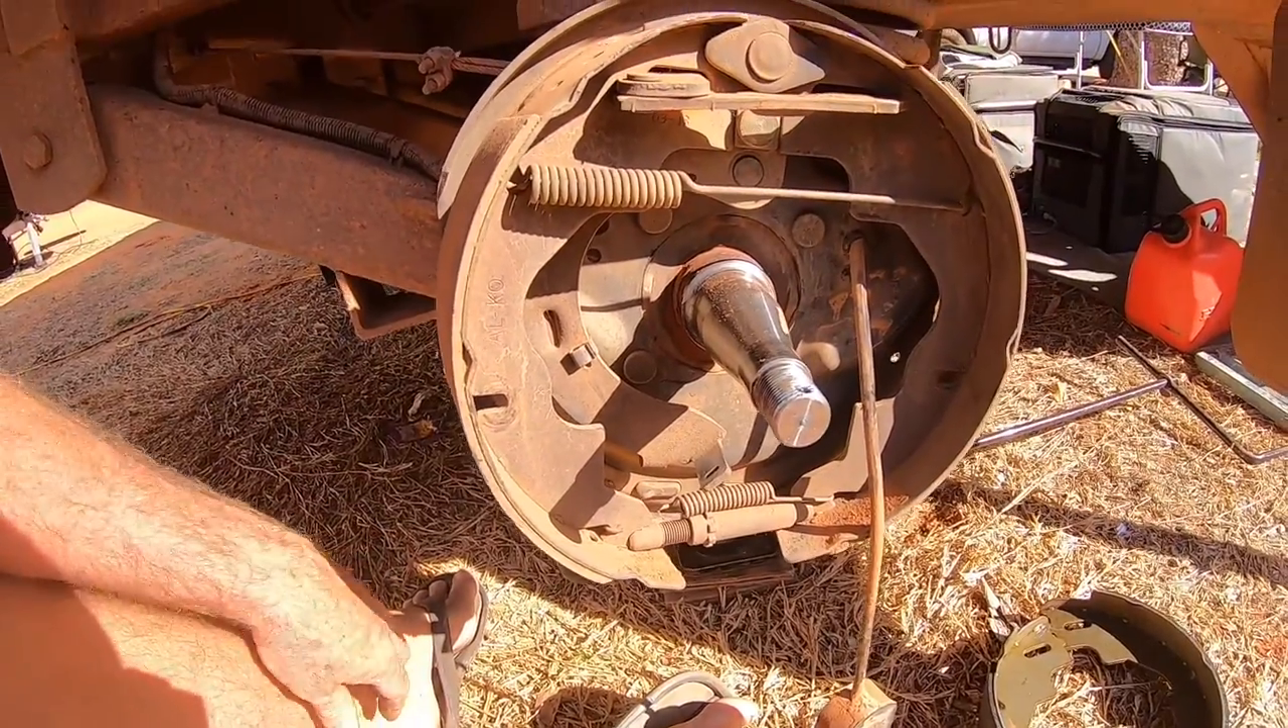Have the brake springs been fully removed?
No.